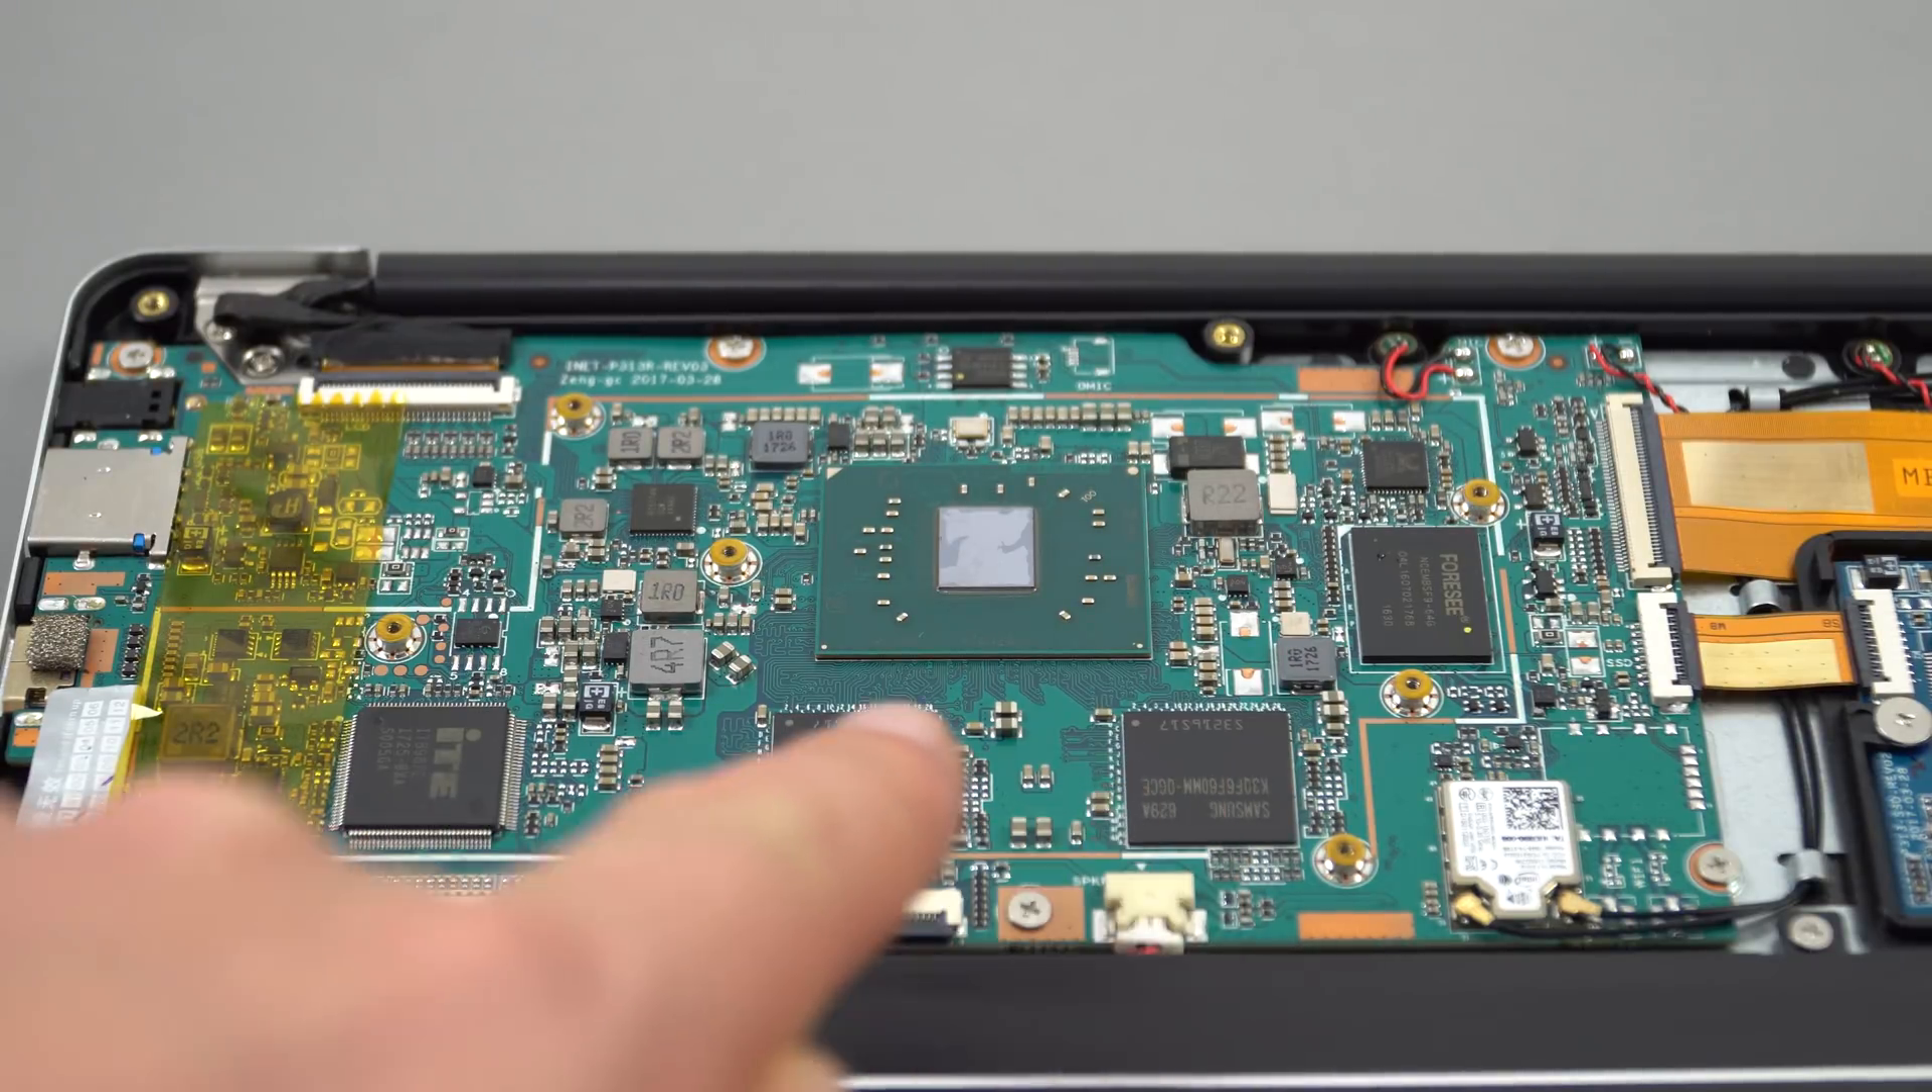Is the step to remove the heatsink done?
Yes.